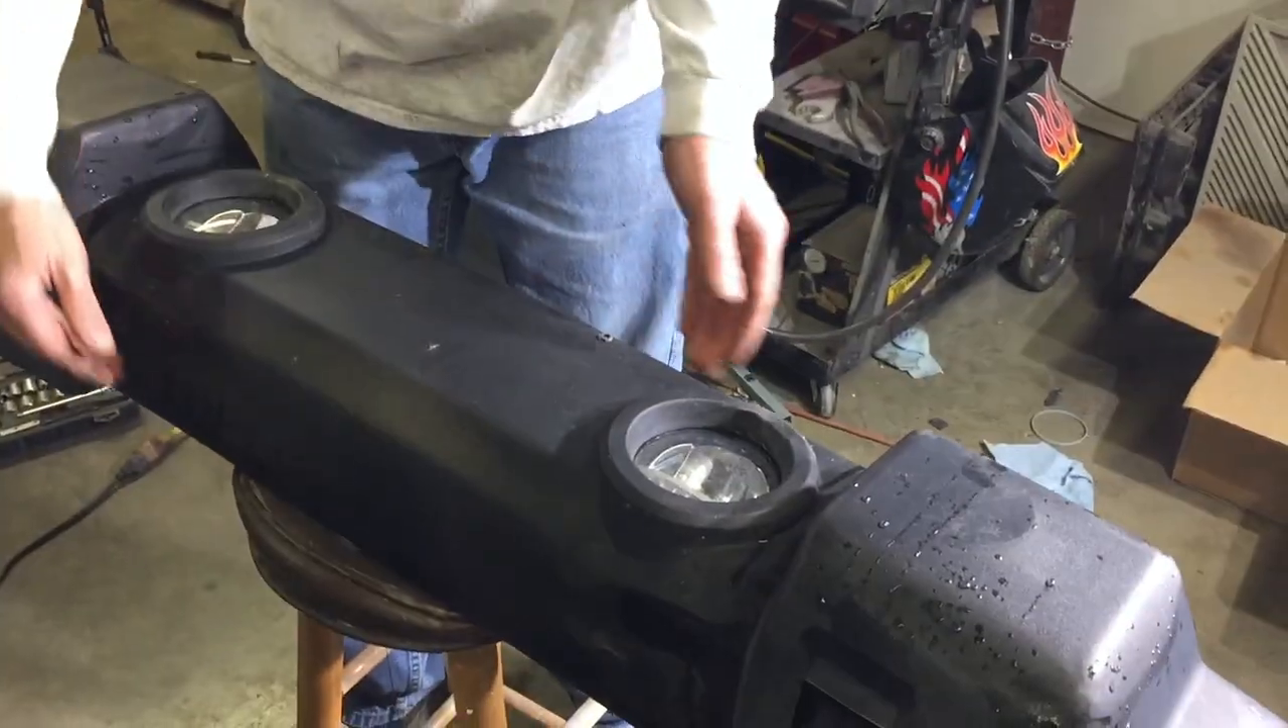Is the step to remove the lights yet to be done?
Yes.